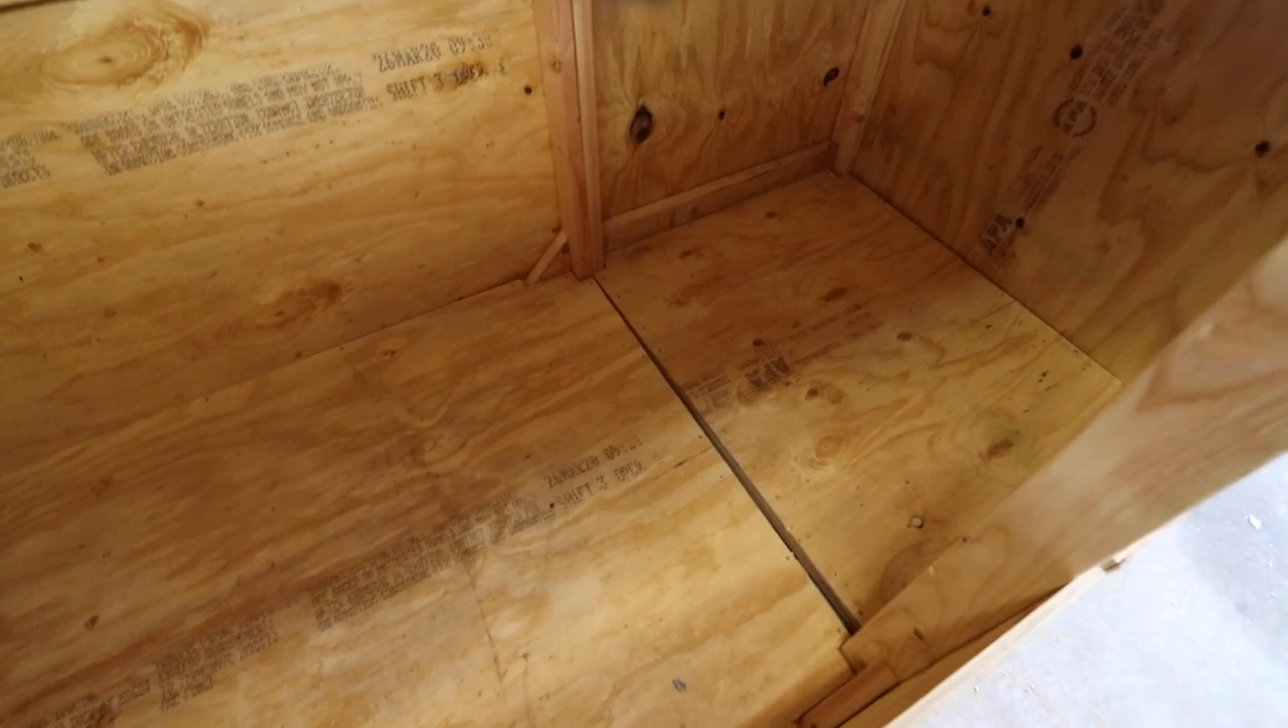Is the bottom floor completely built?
Yes.